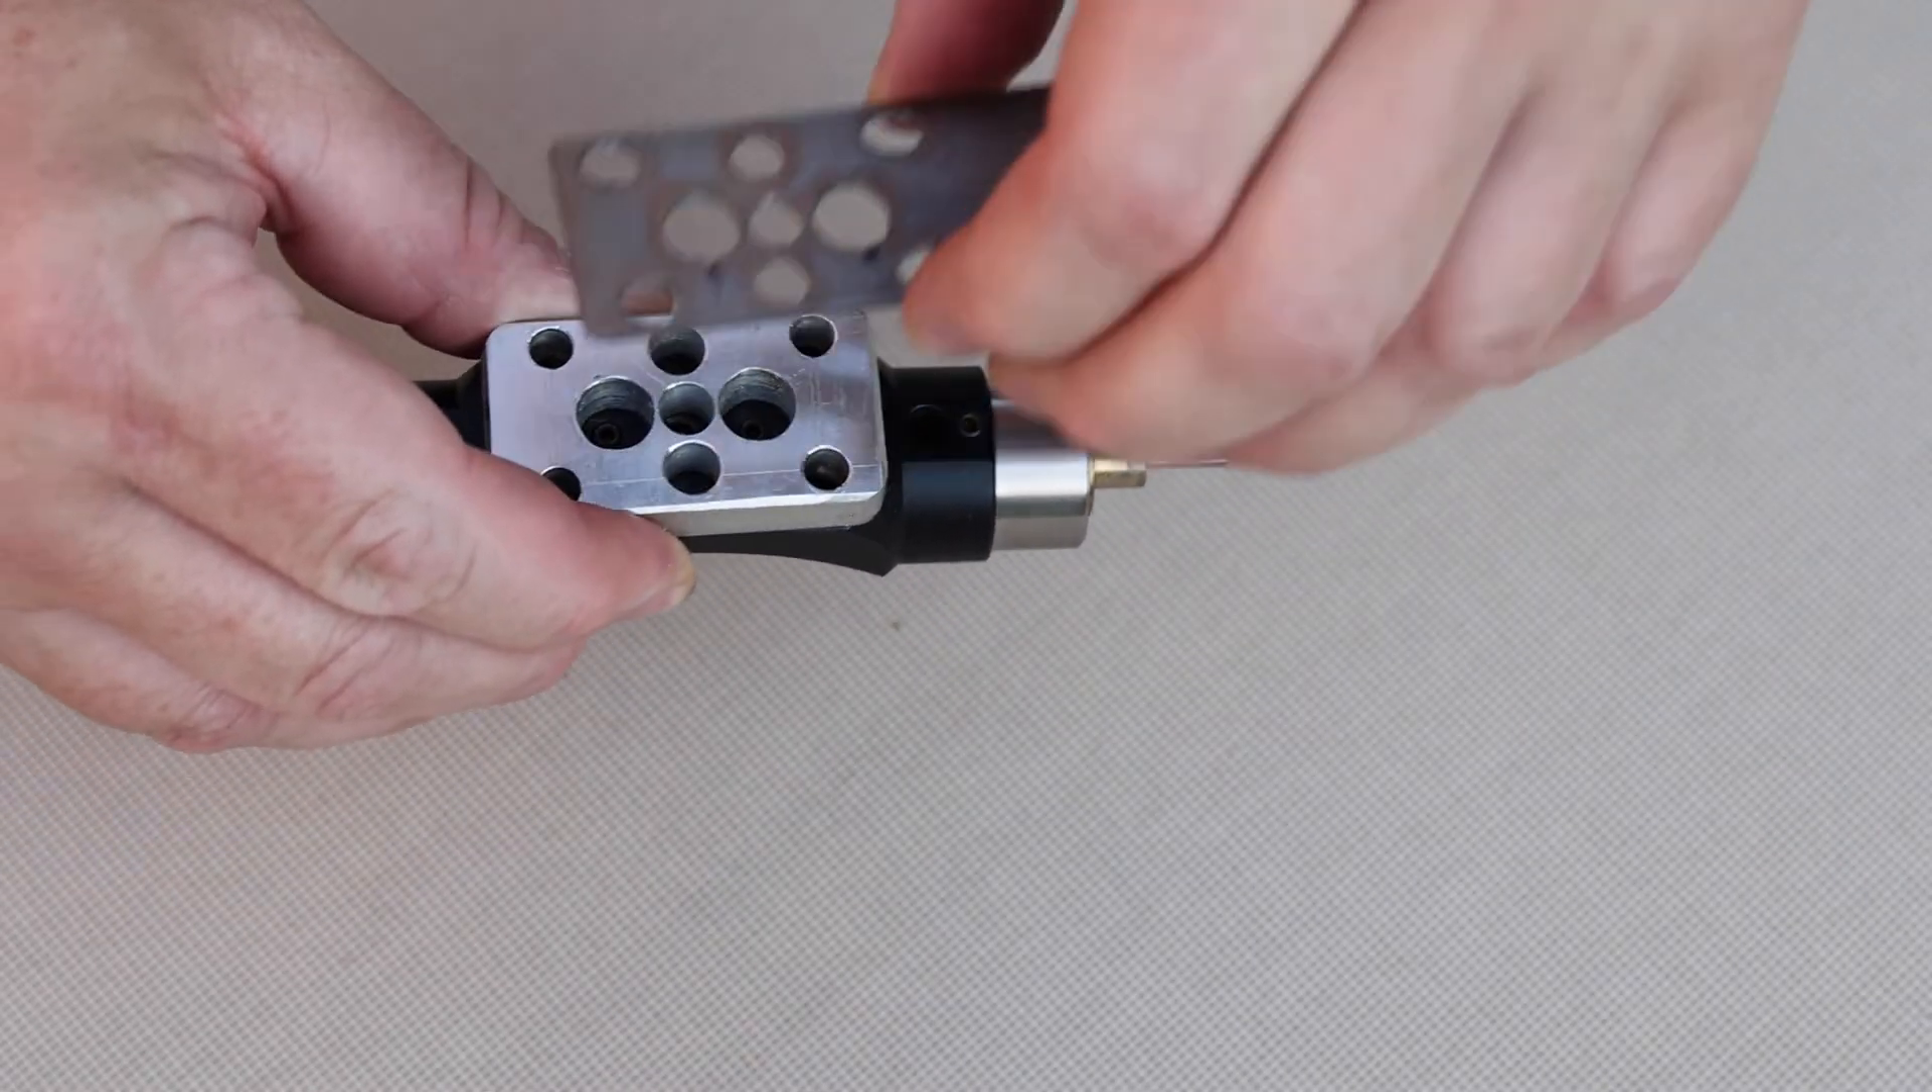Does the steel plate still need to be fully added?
Yes.